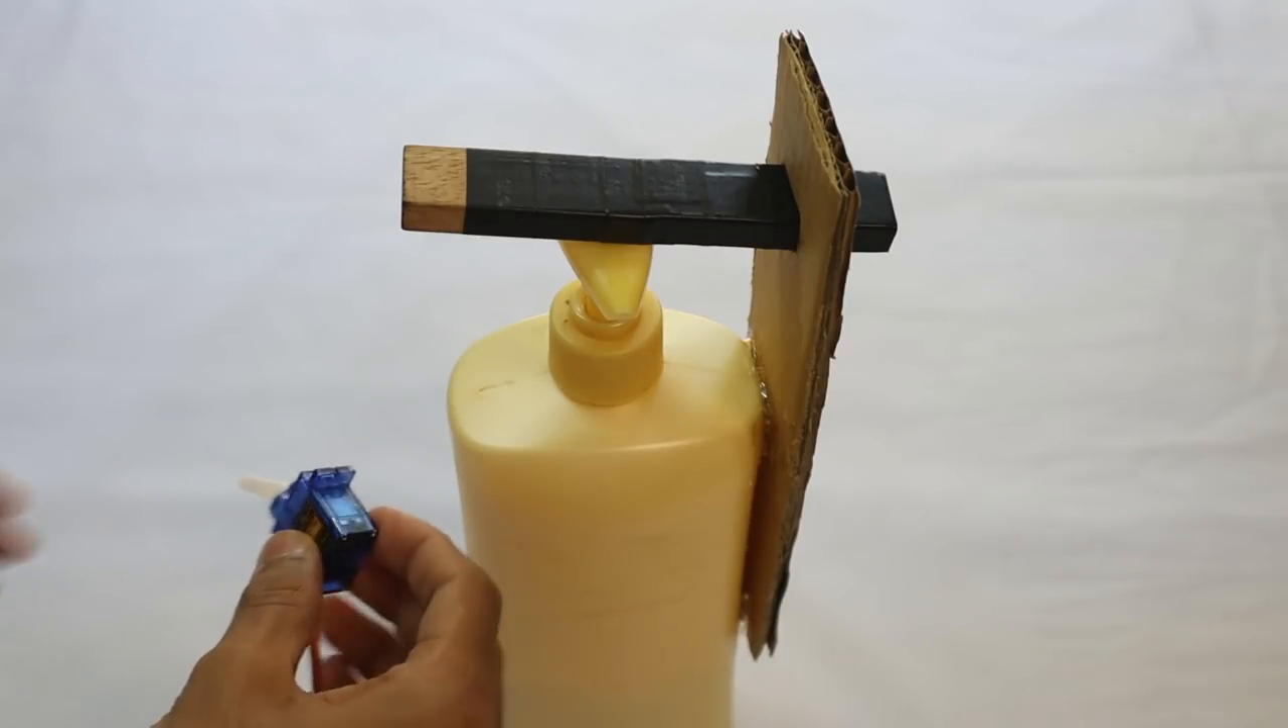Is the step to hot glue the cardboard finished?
Yes.